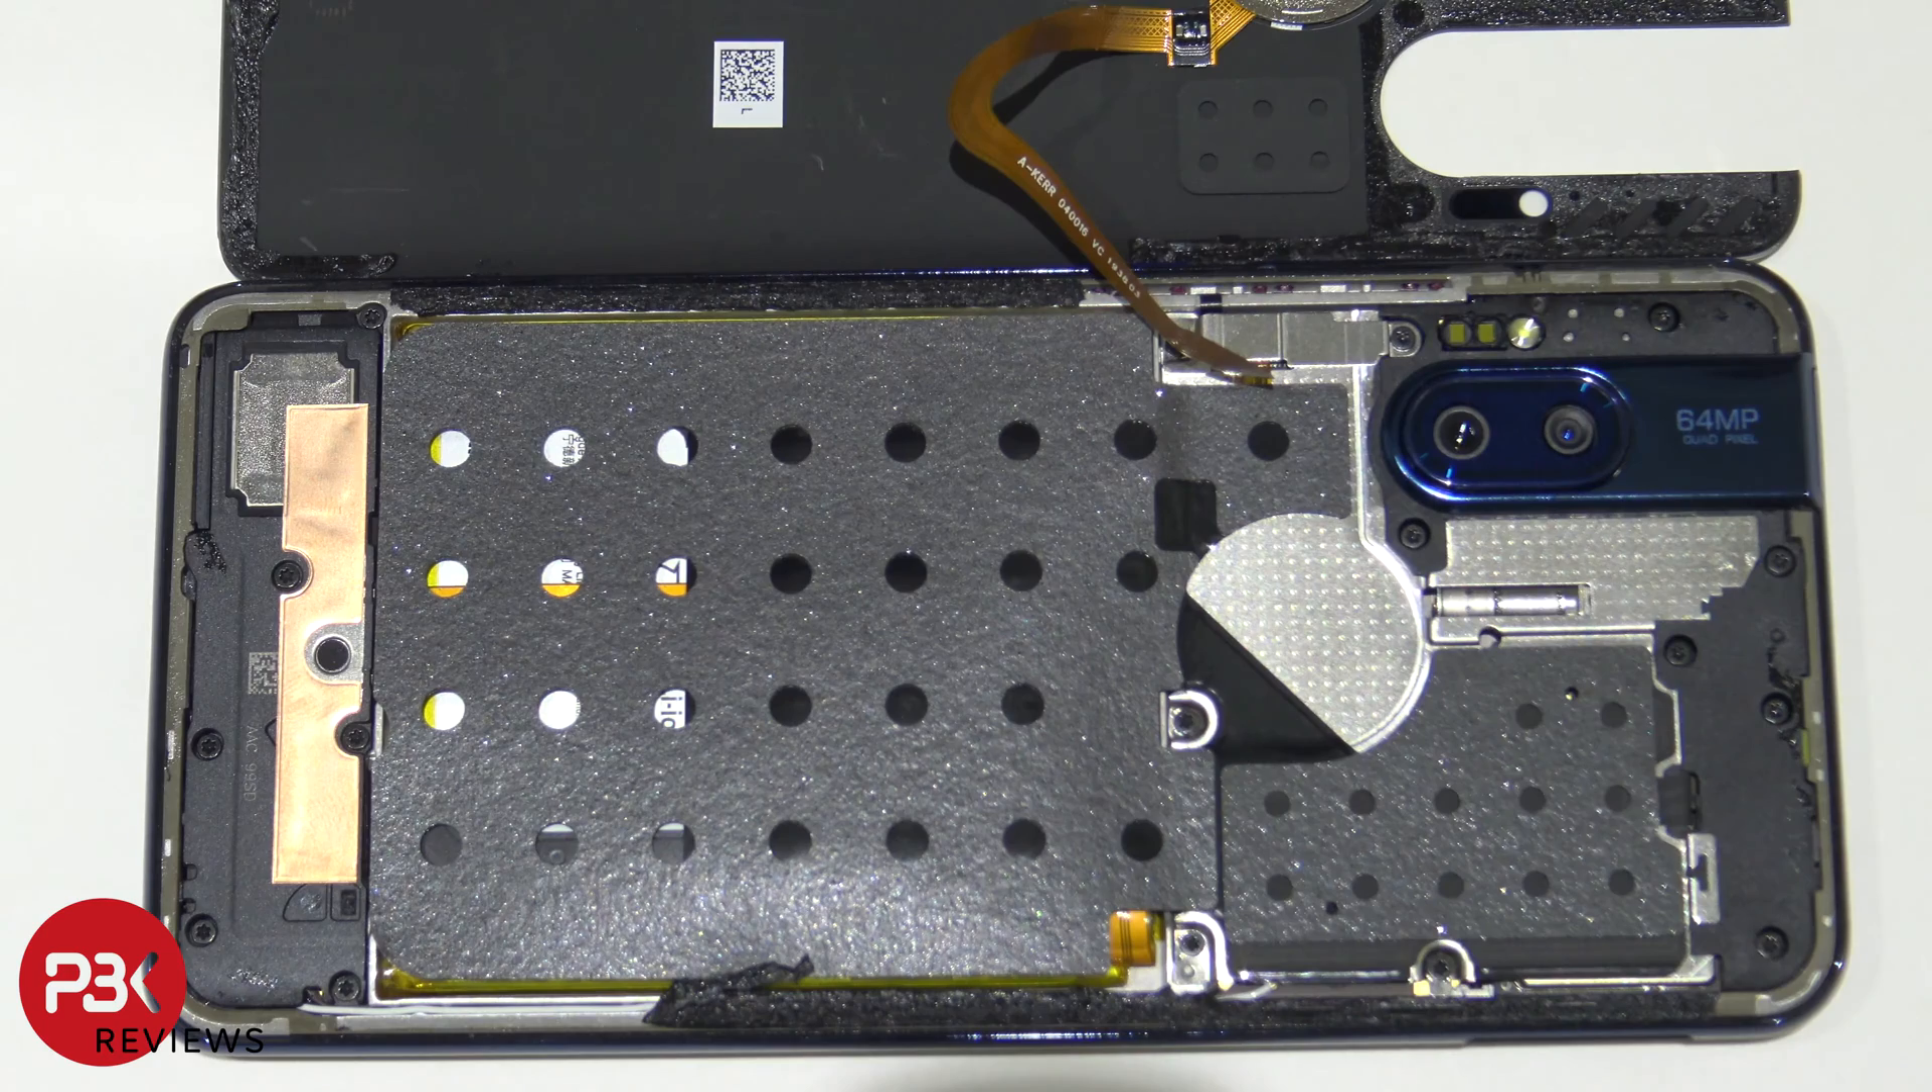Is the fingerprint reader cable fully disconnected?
No.